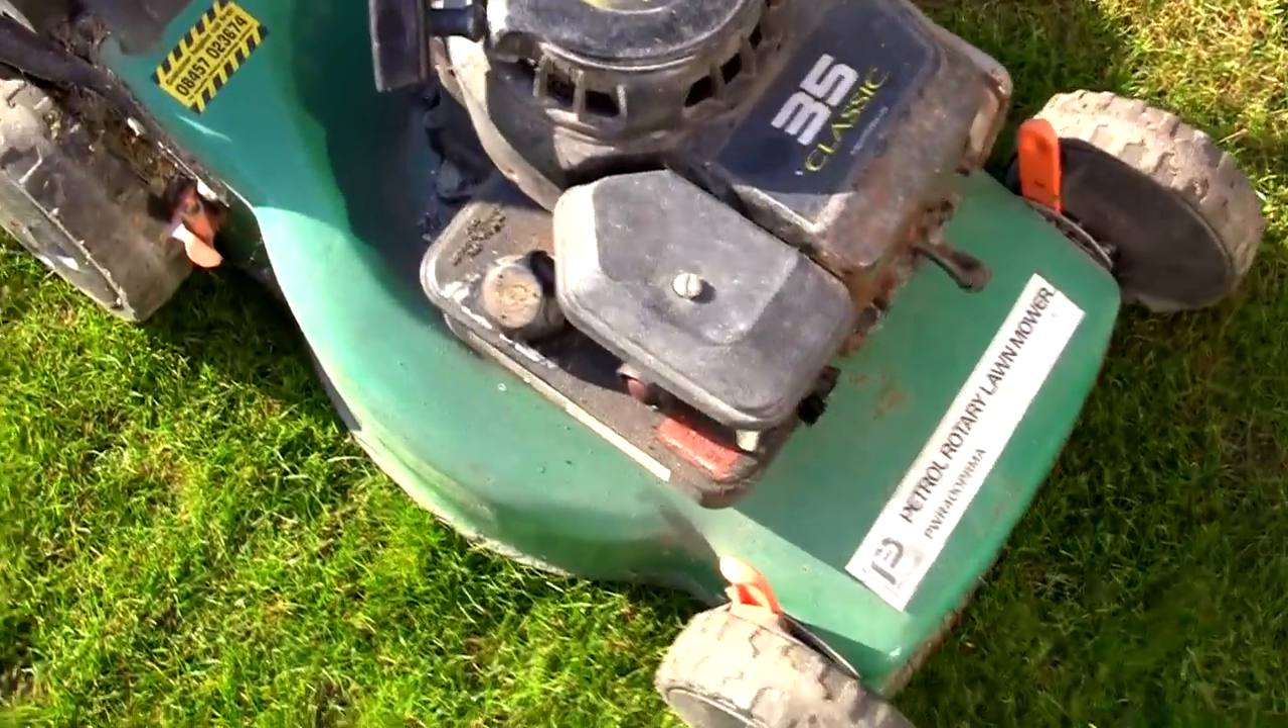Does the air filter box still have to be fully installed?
No.